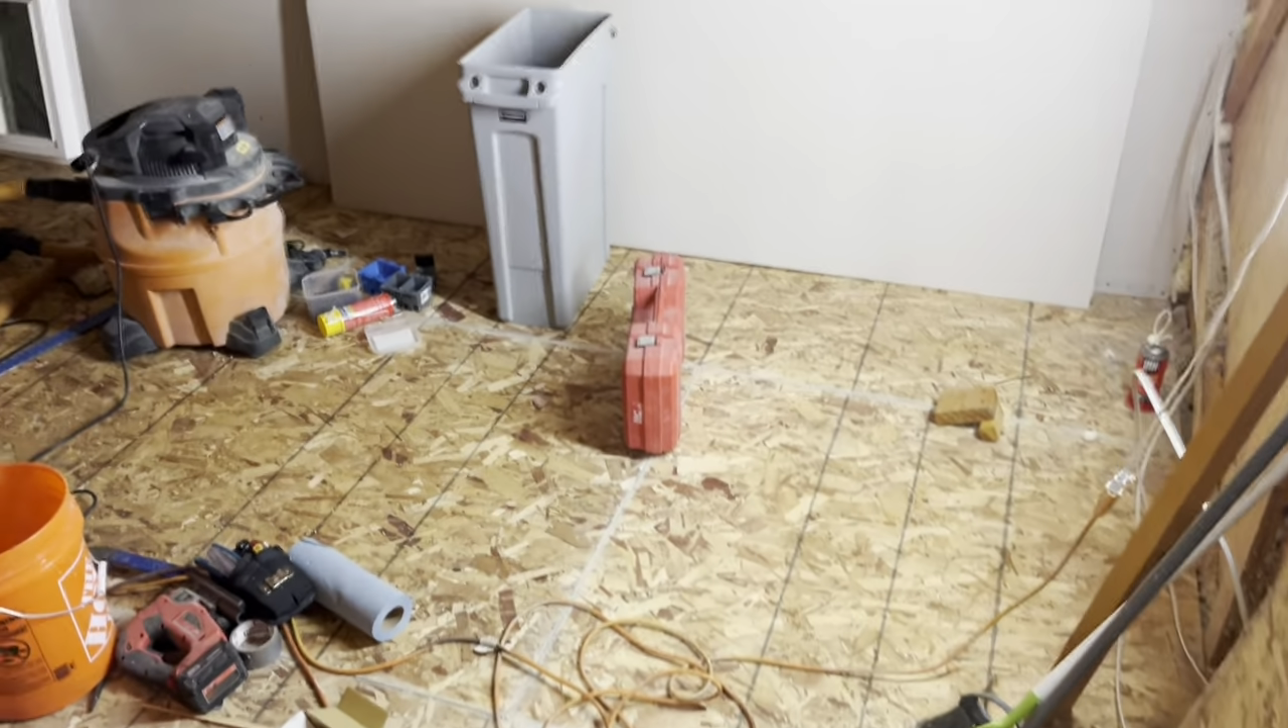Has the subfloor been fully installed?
Yes.